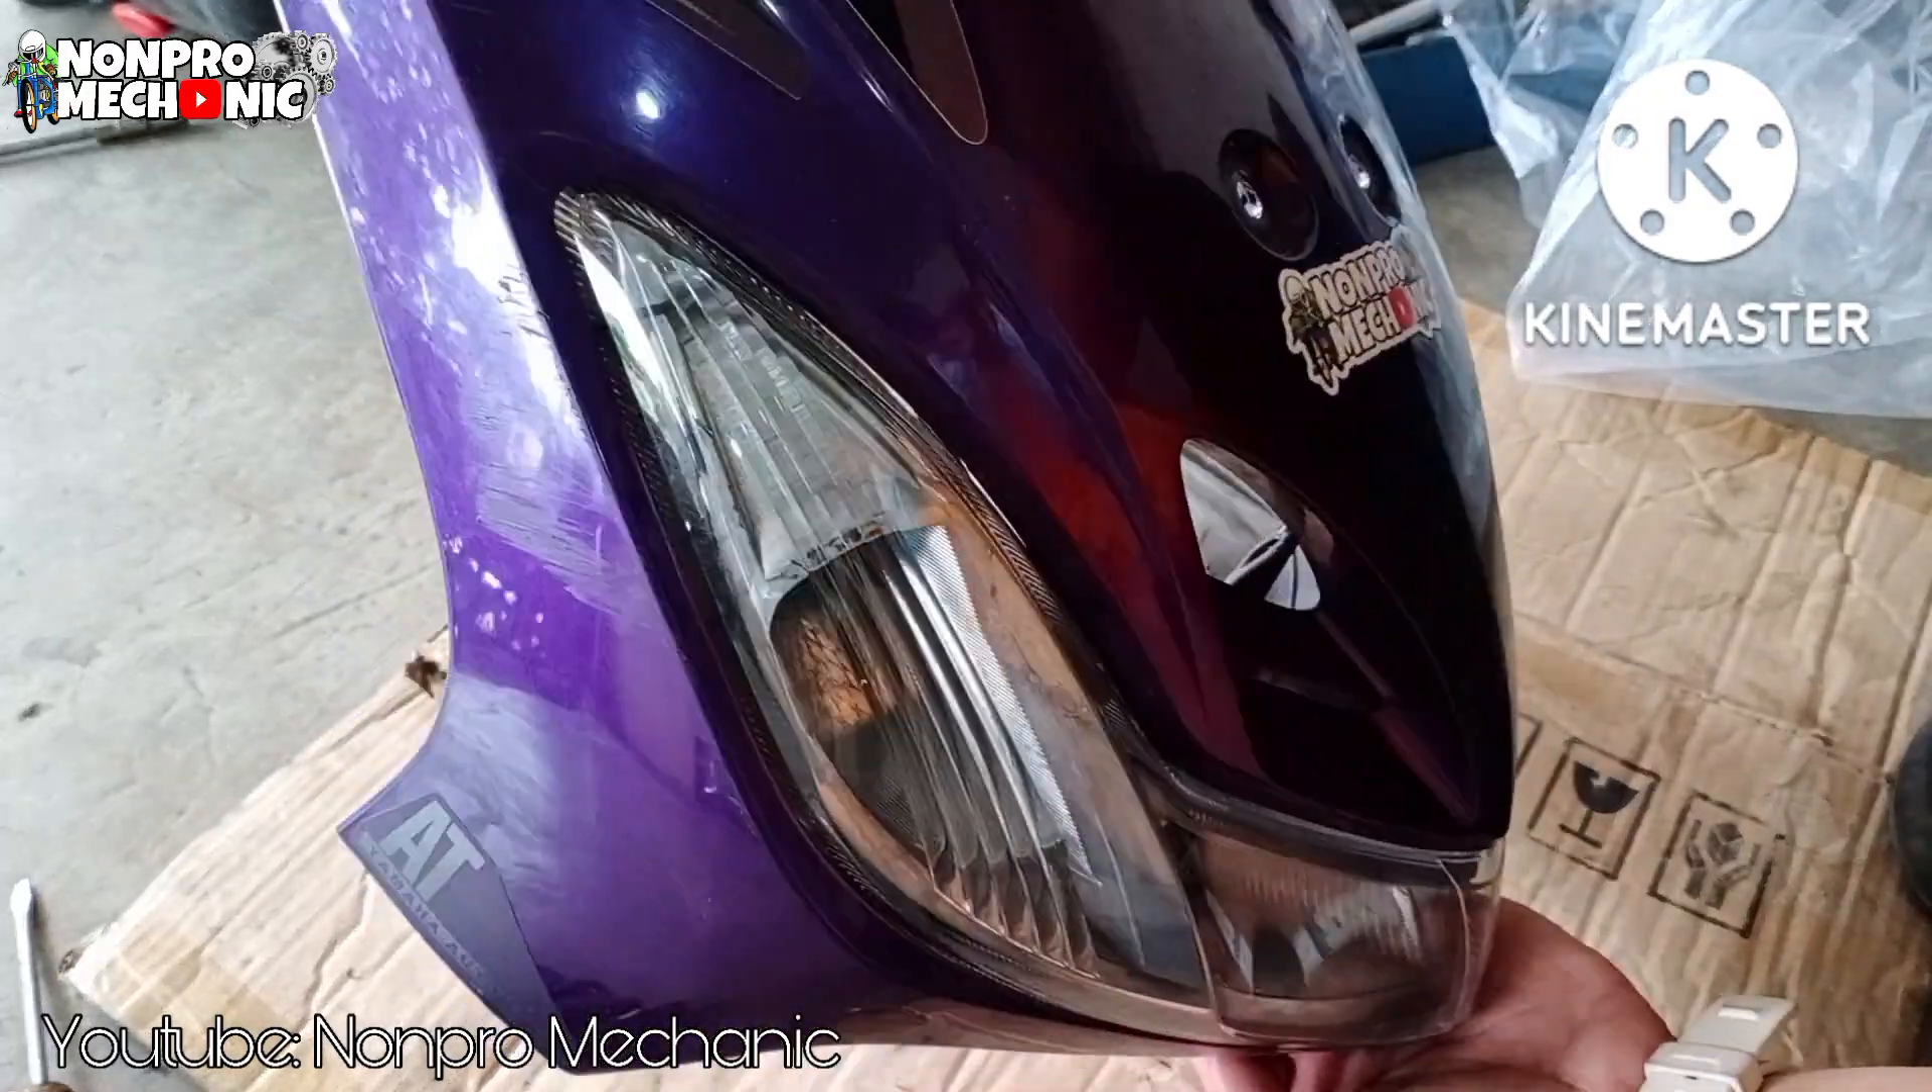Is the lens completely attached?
Yes.